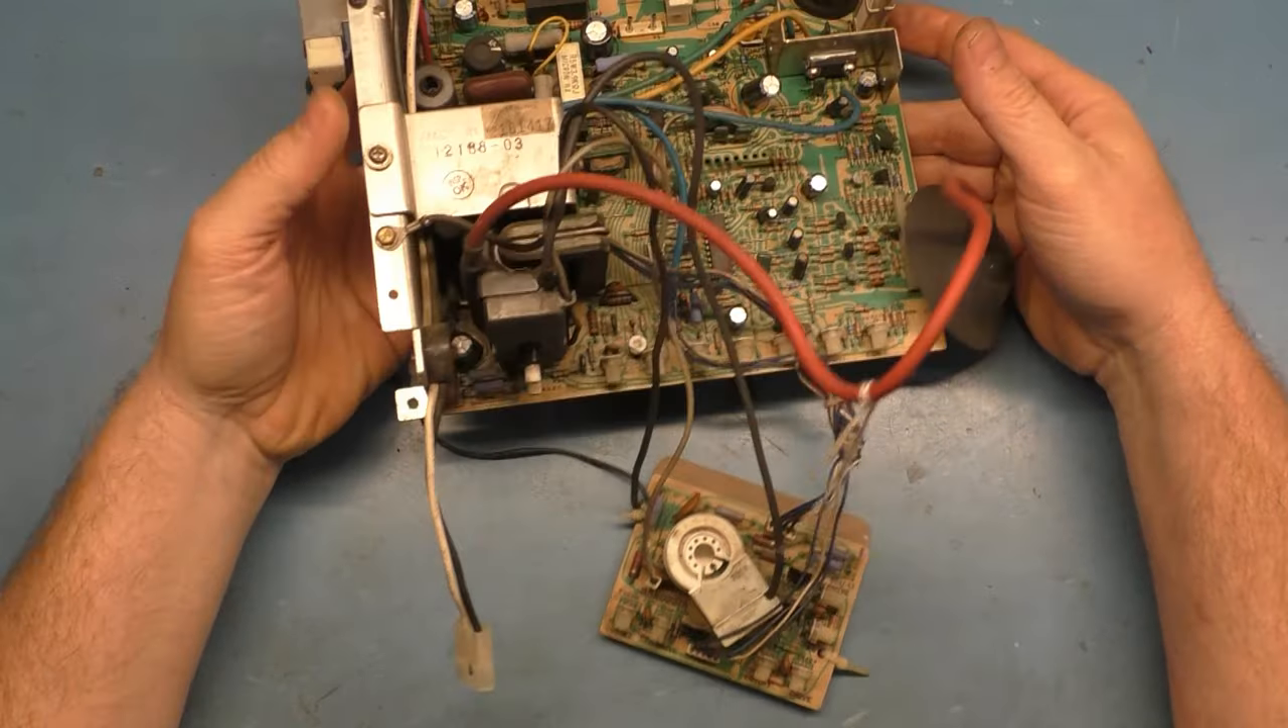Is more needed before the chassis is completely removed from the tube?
No.